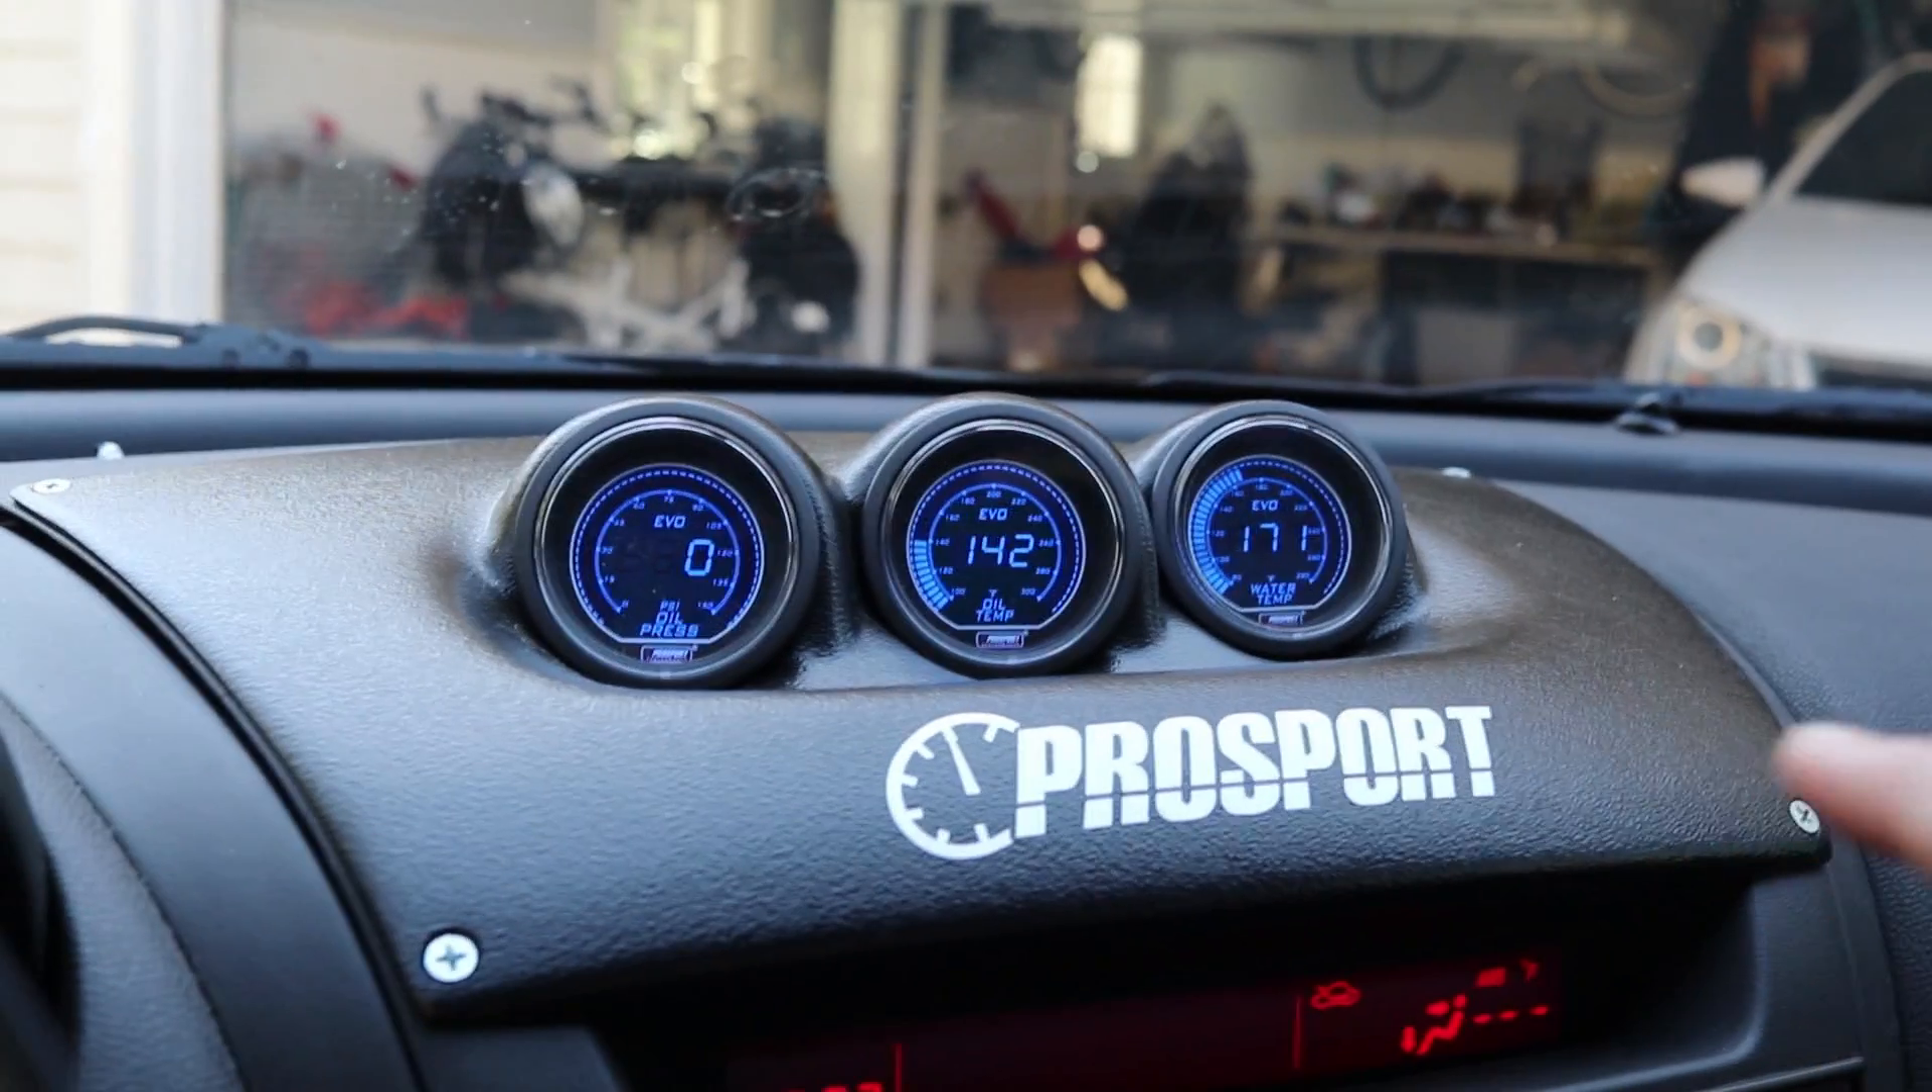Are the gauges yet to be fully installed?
No.